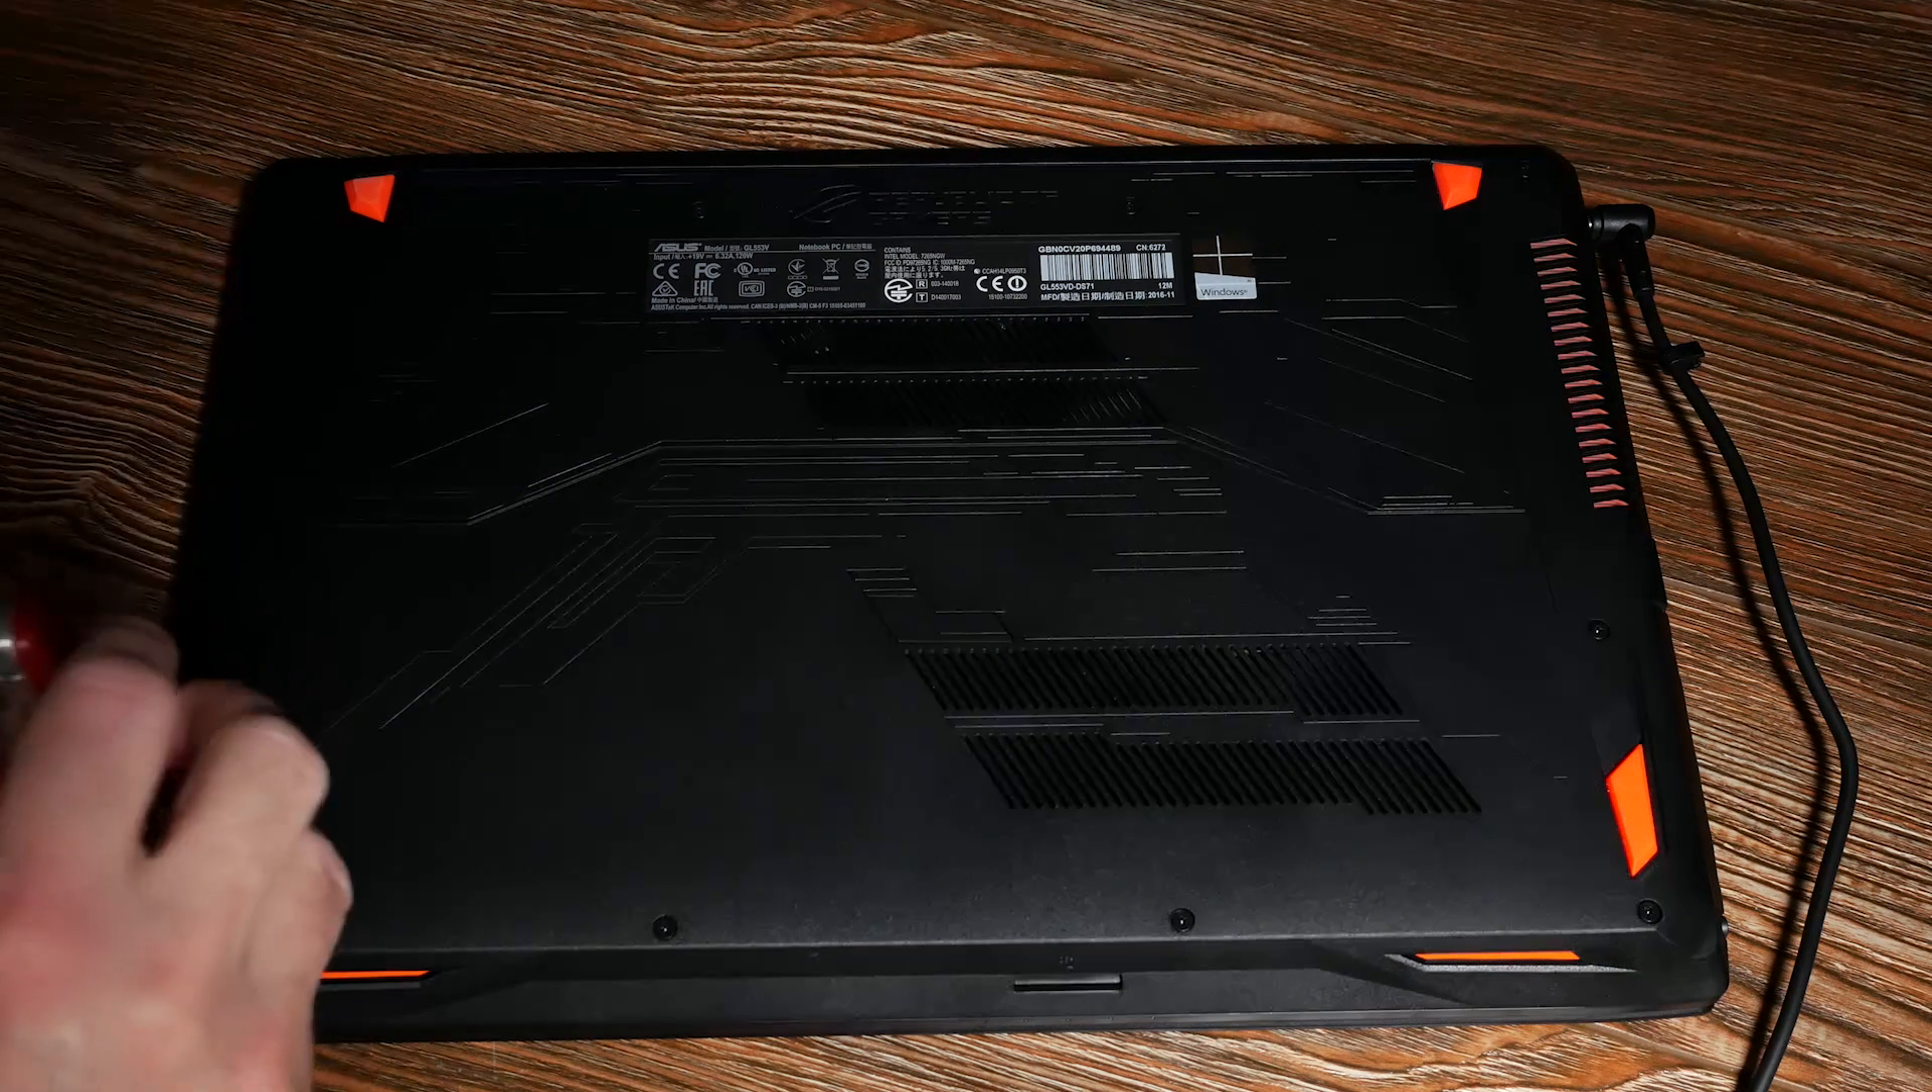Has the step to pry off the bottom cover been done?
No.